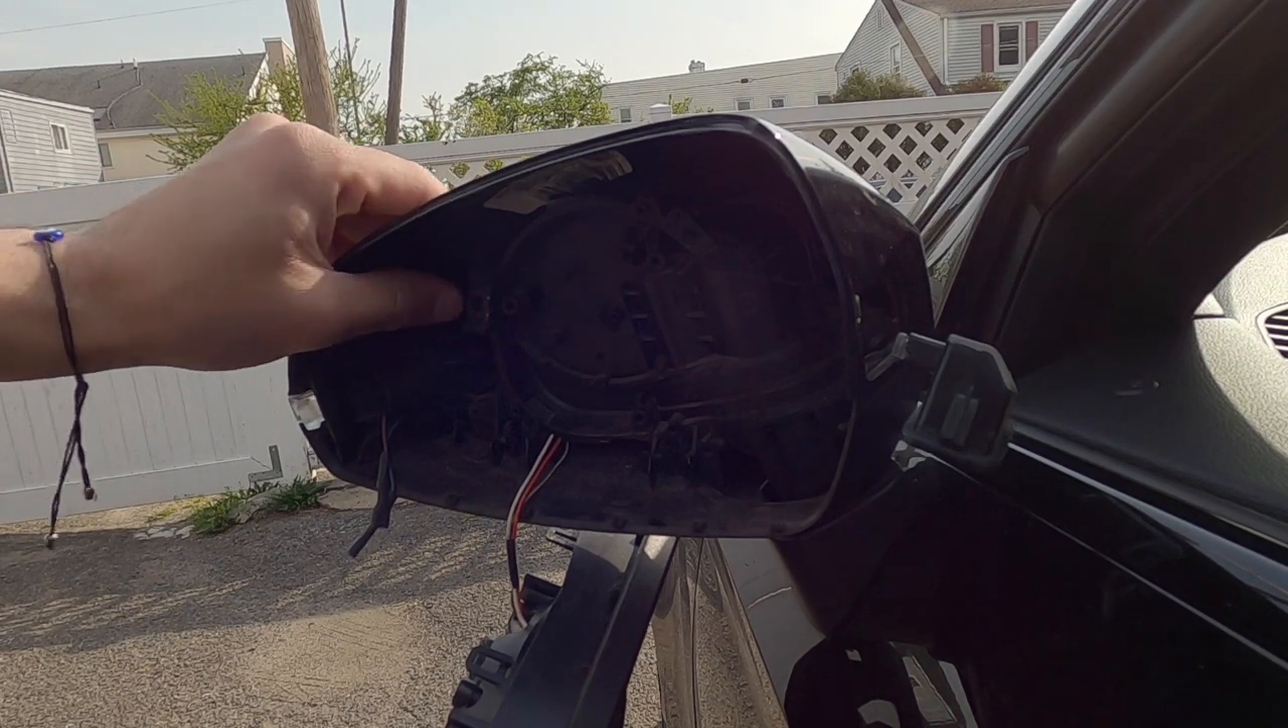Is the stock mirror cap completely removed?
No.